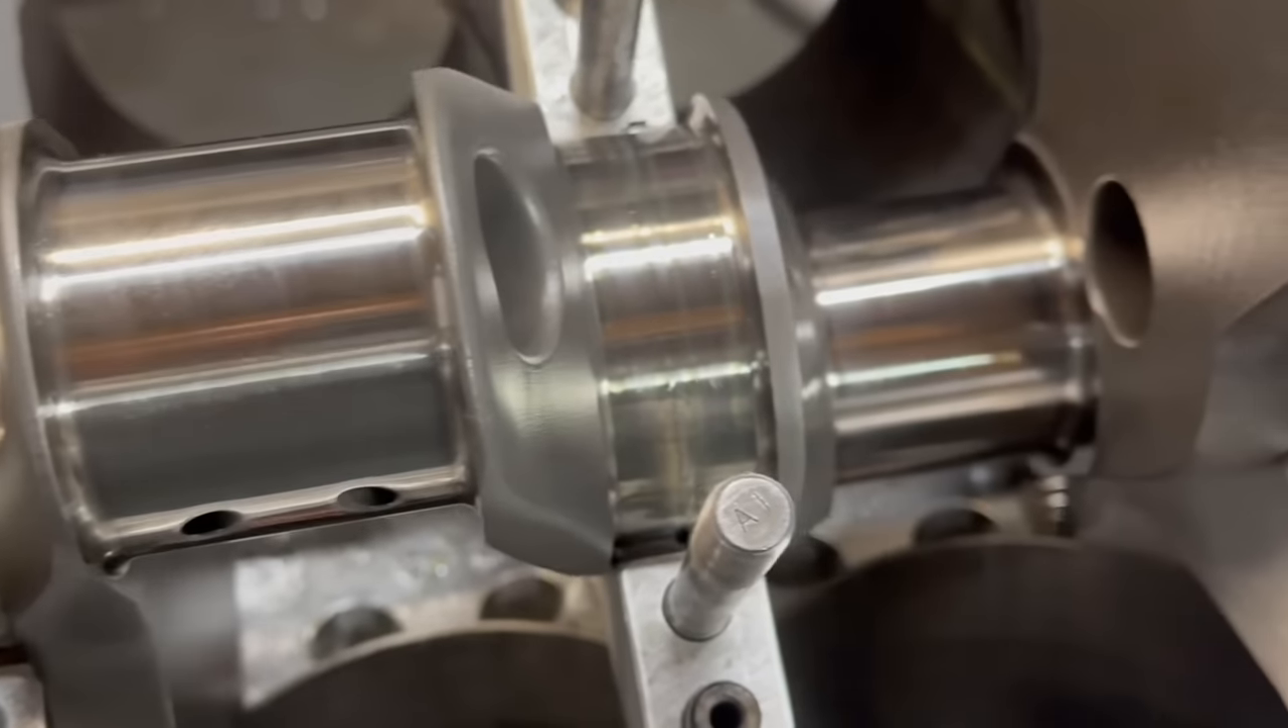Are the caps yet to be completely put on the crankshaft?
Yes.